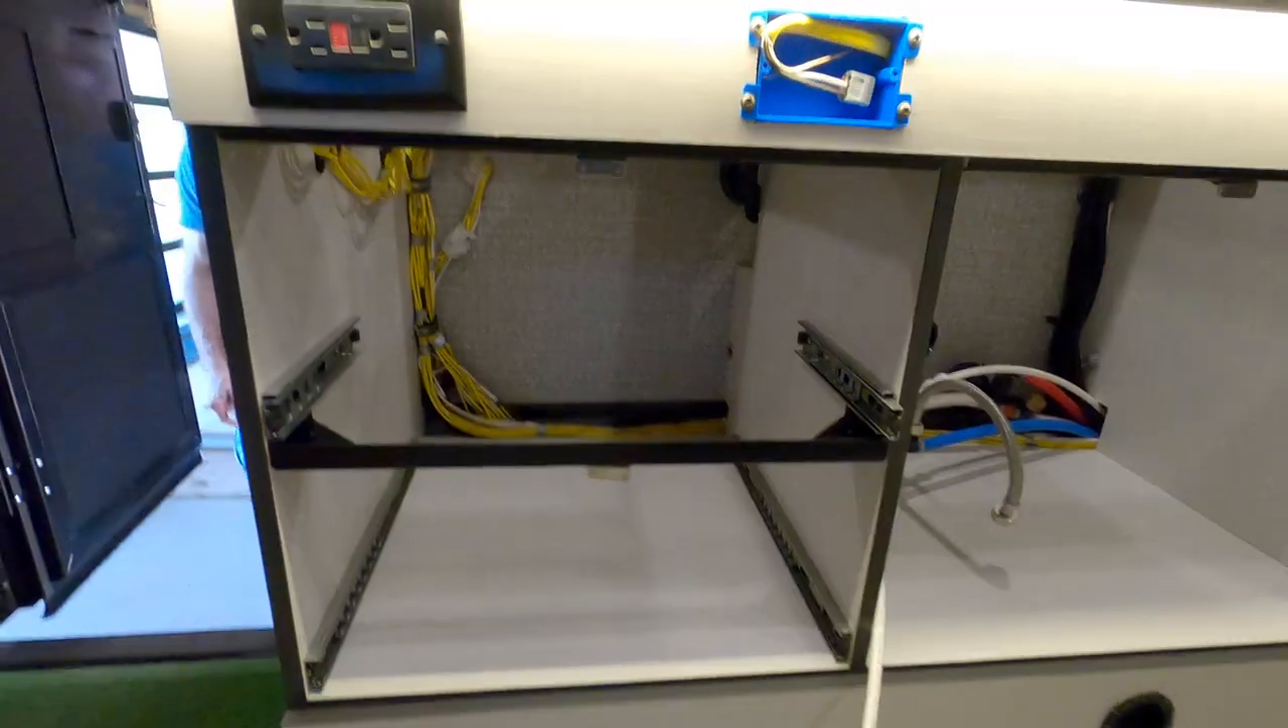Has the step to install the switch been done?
No.